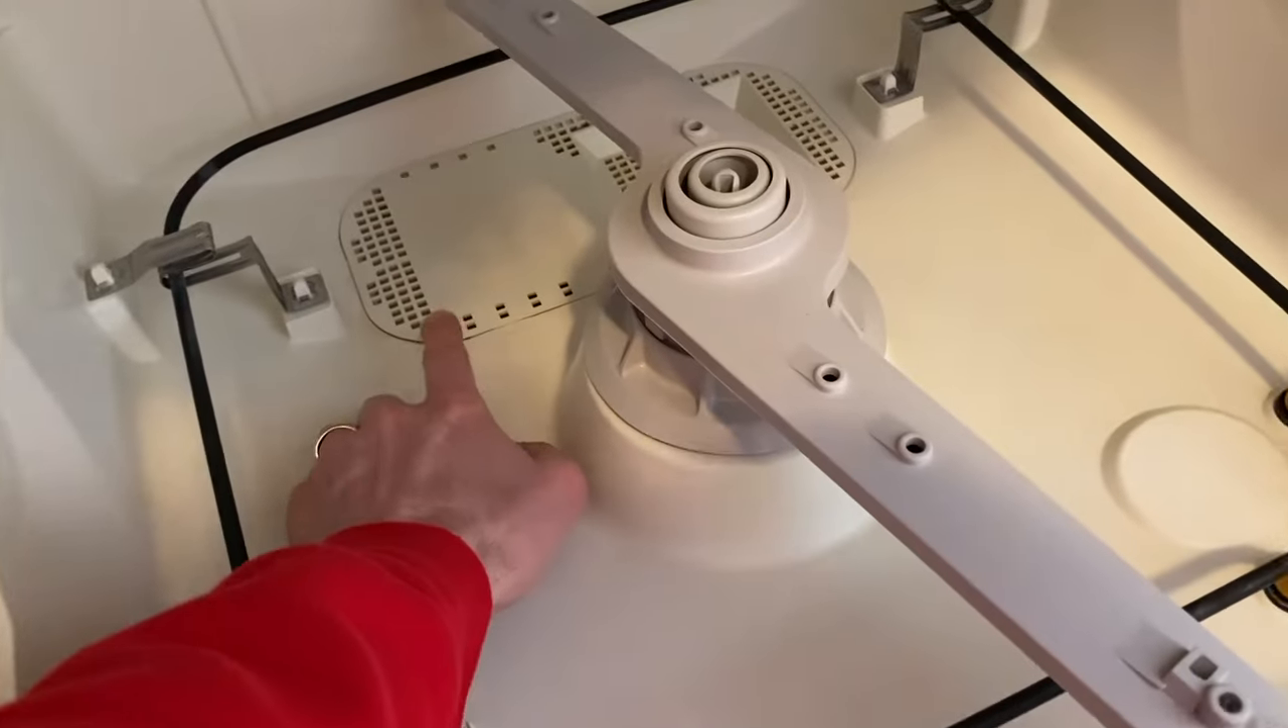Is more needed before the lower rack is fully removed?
No.